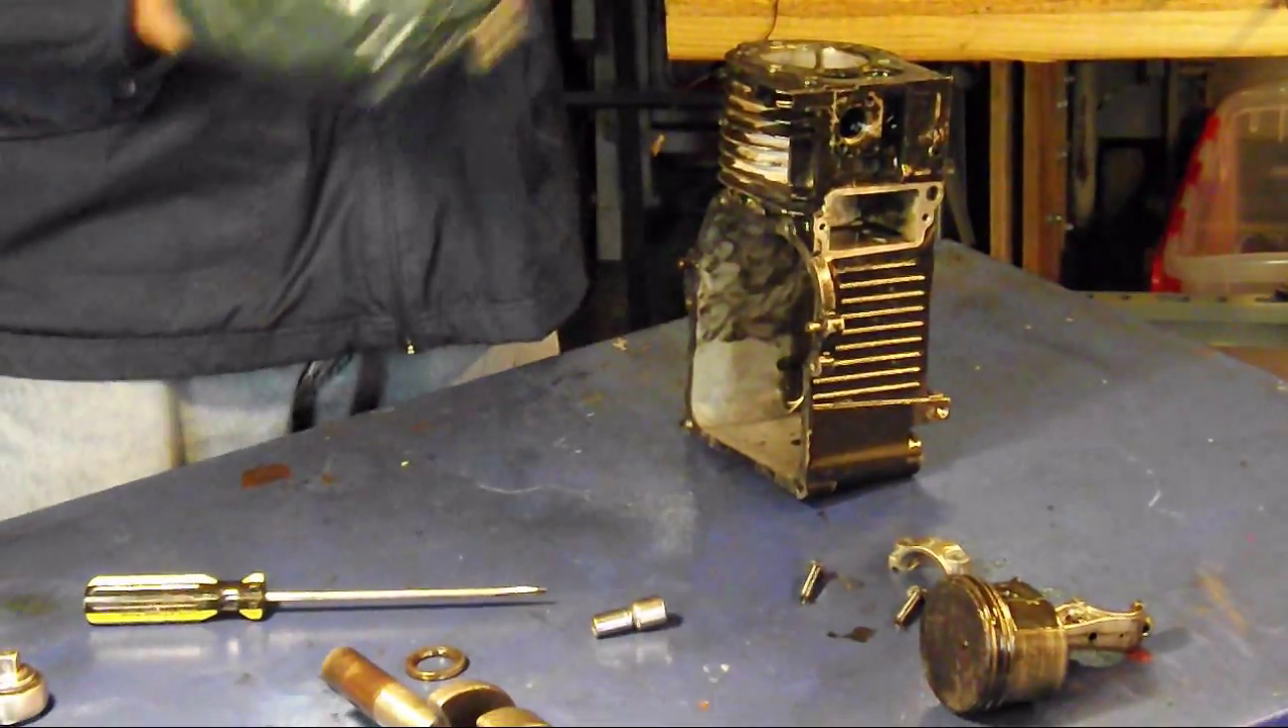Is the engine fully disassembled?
Yes.